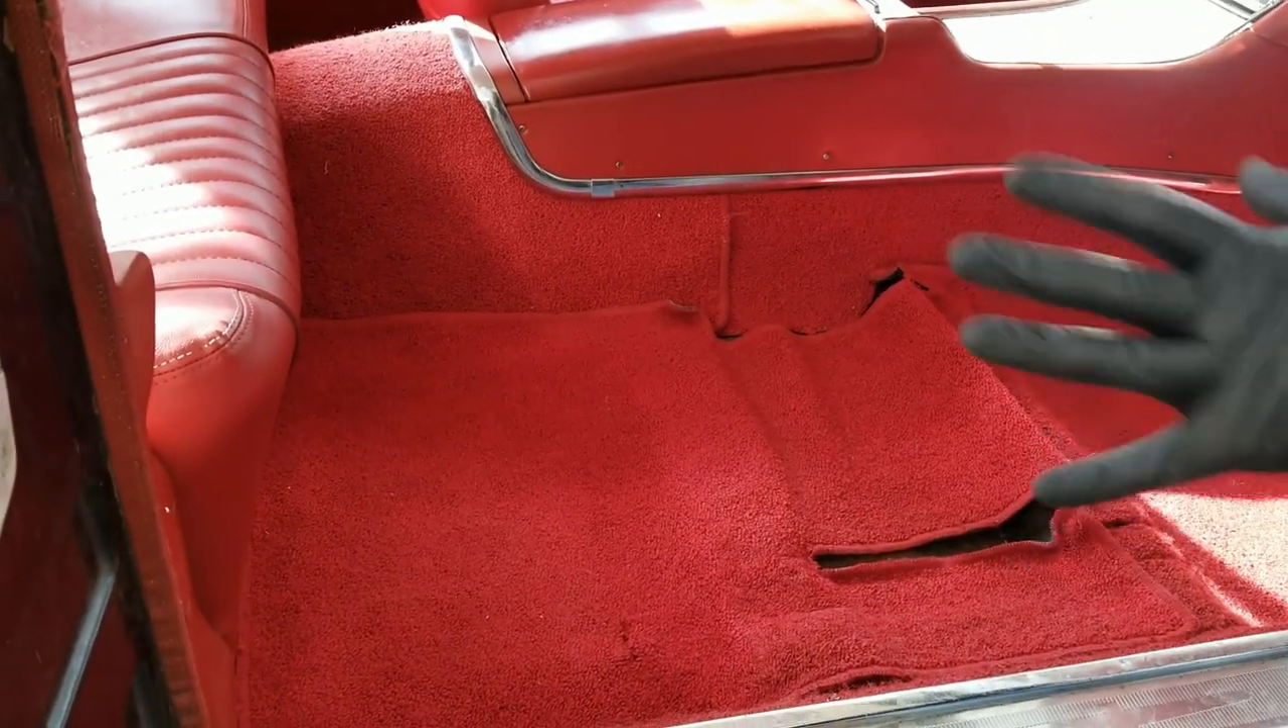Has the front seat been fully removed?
Yes.